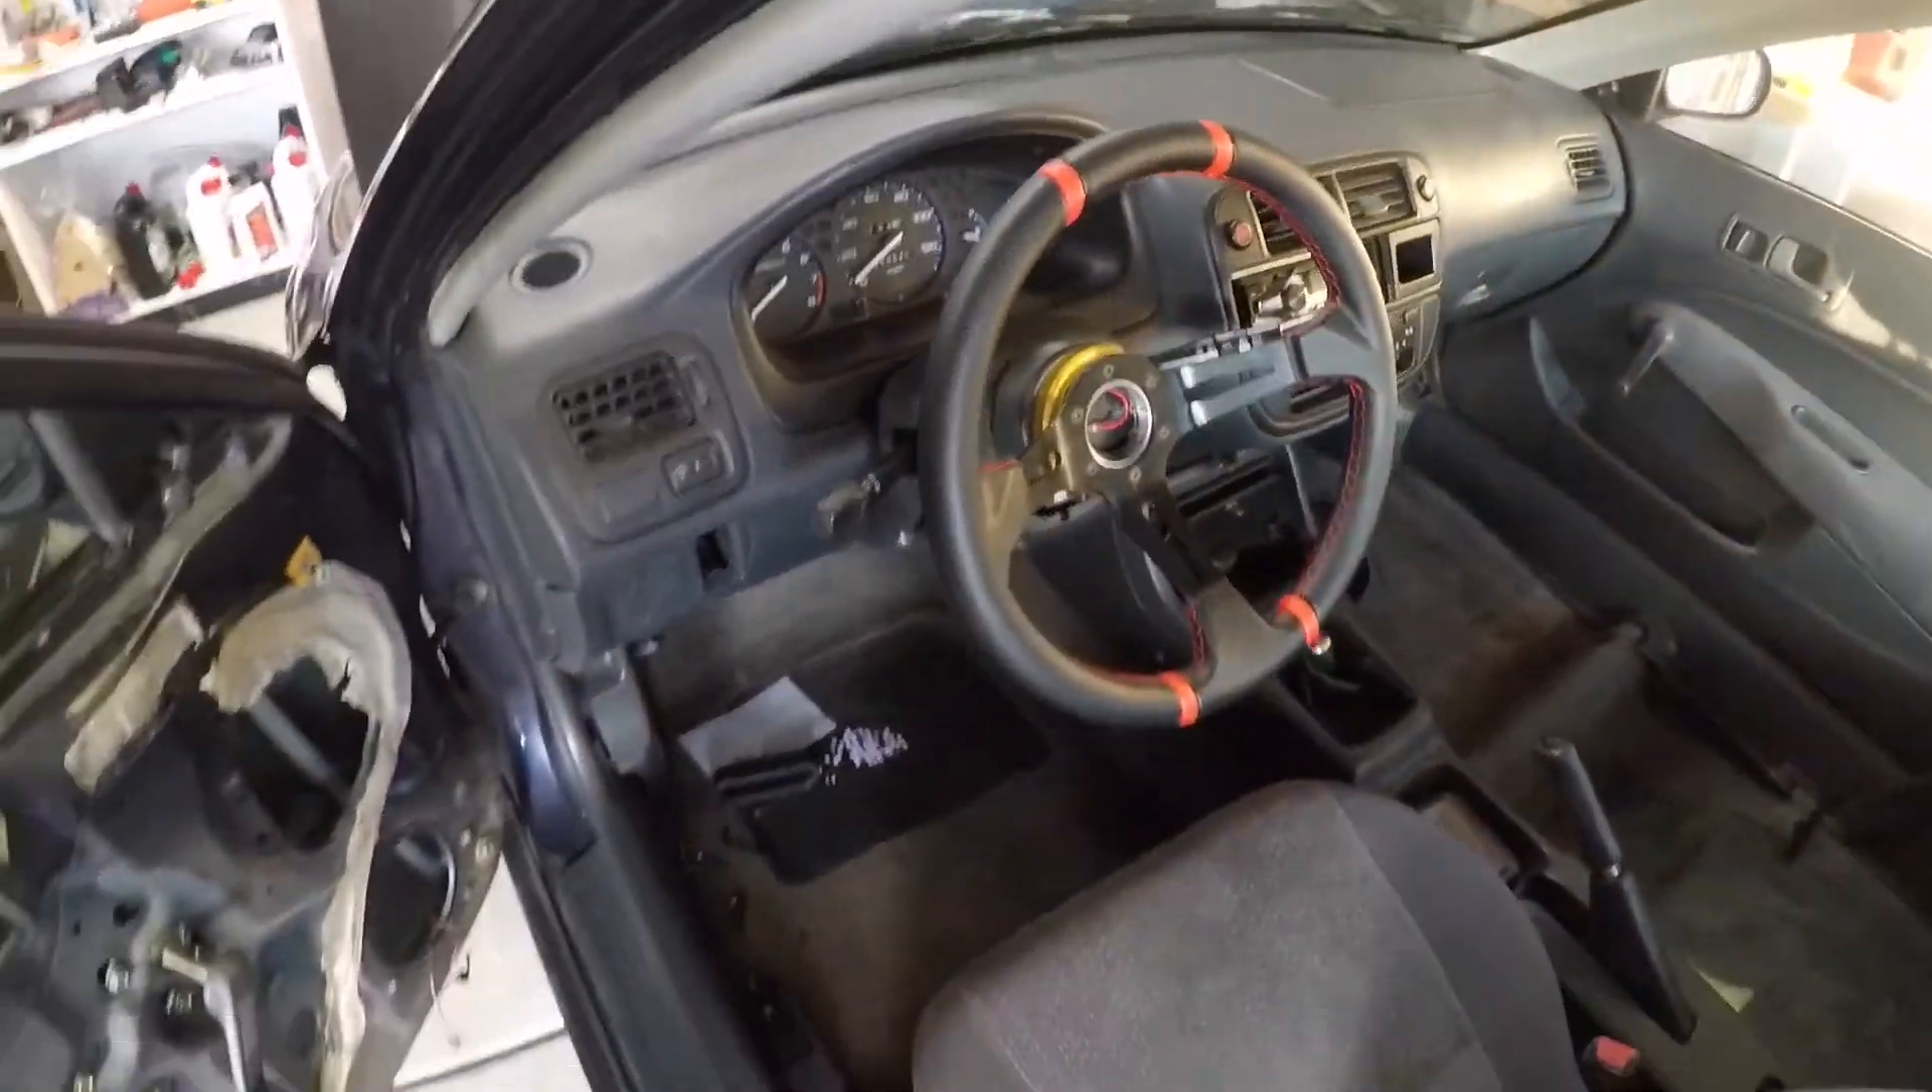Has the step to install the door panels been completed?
No.